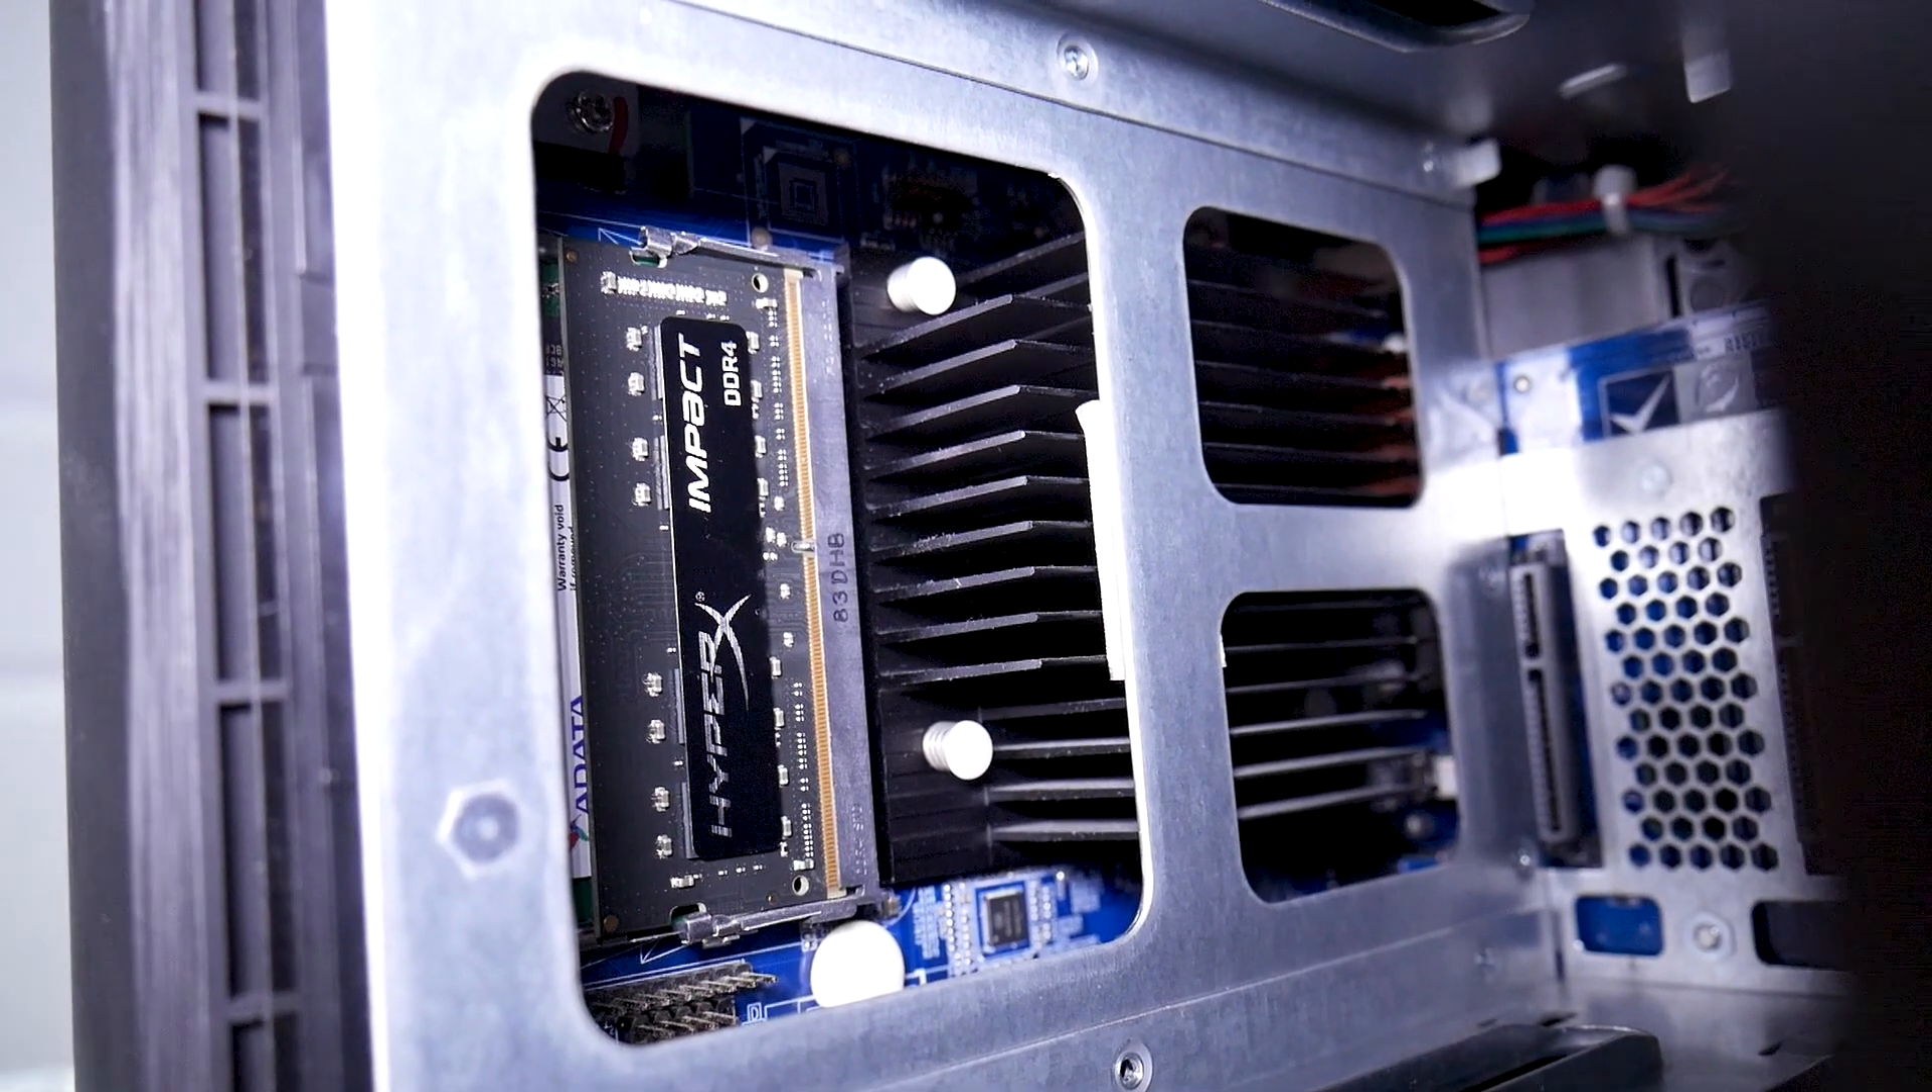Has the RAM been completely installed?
Yes.